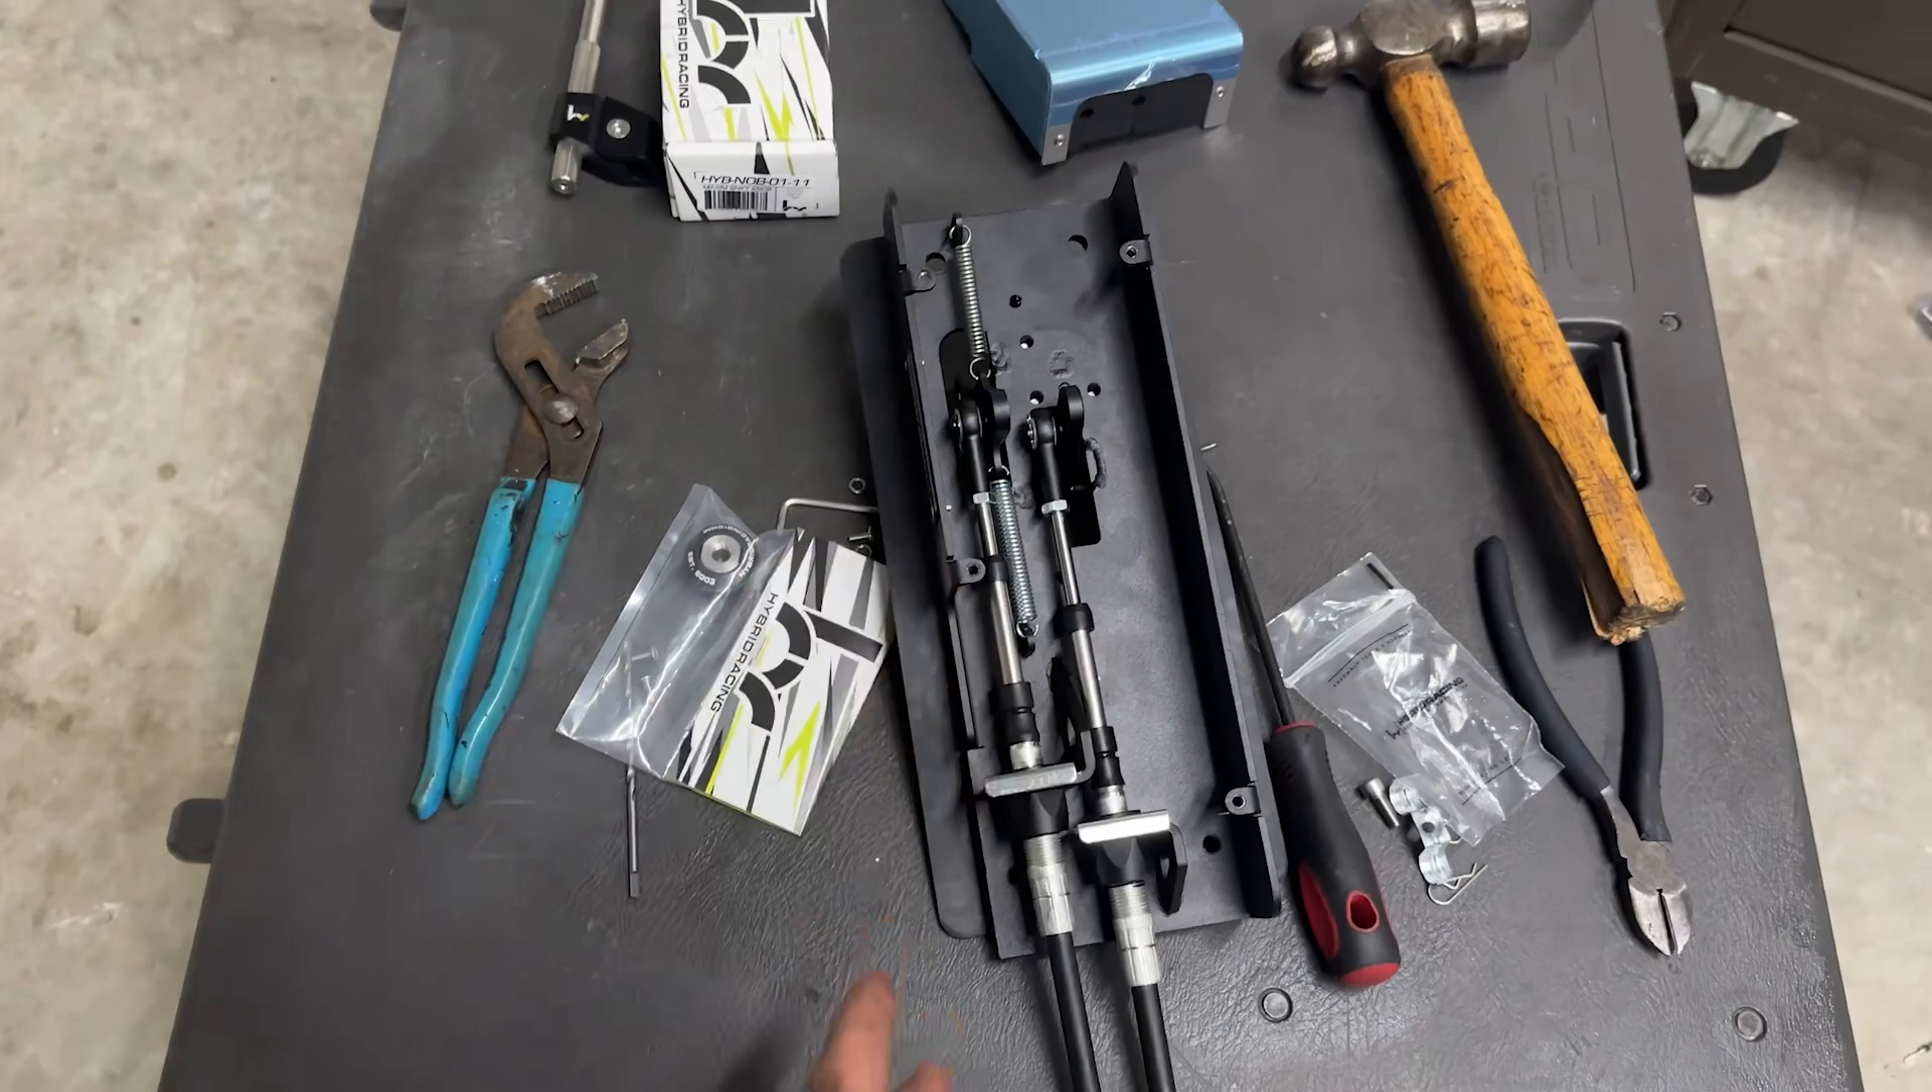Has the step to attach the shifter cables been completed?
Yes.